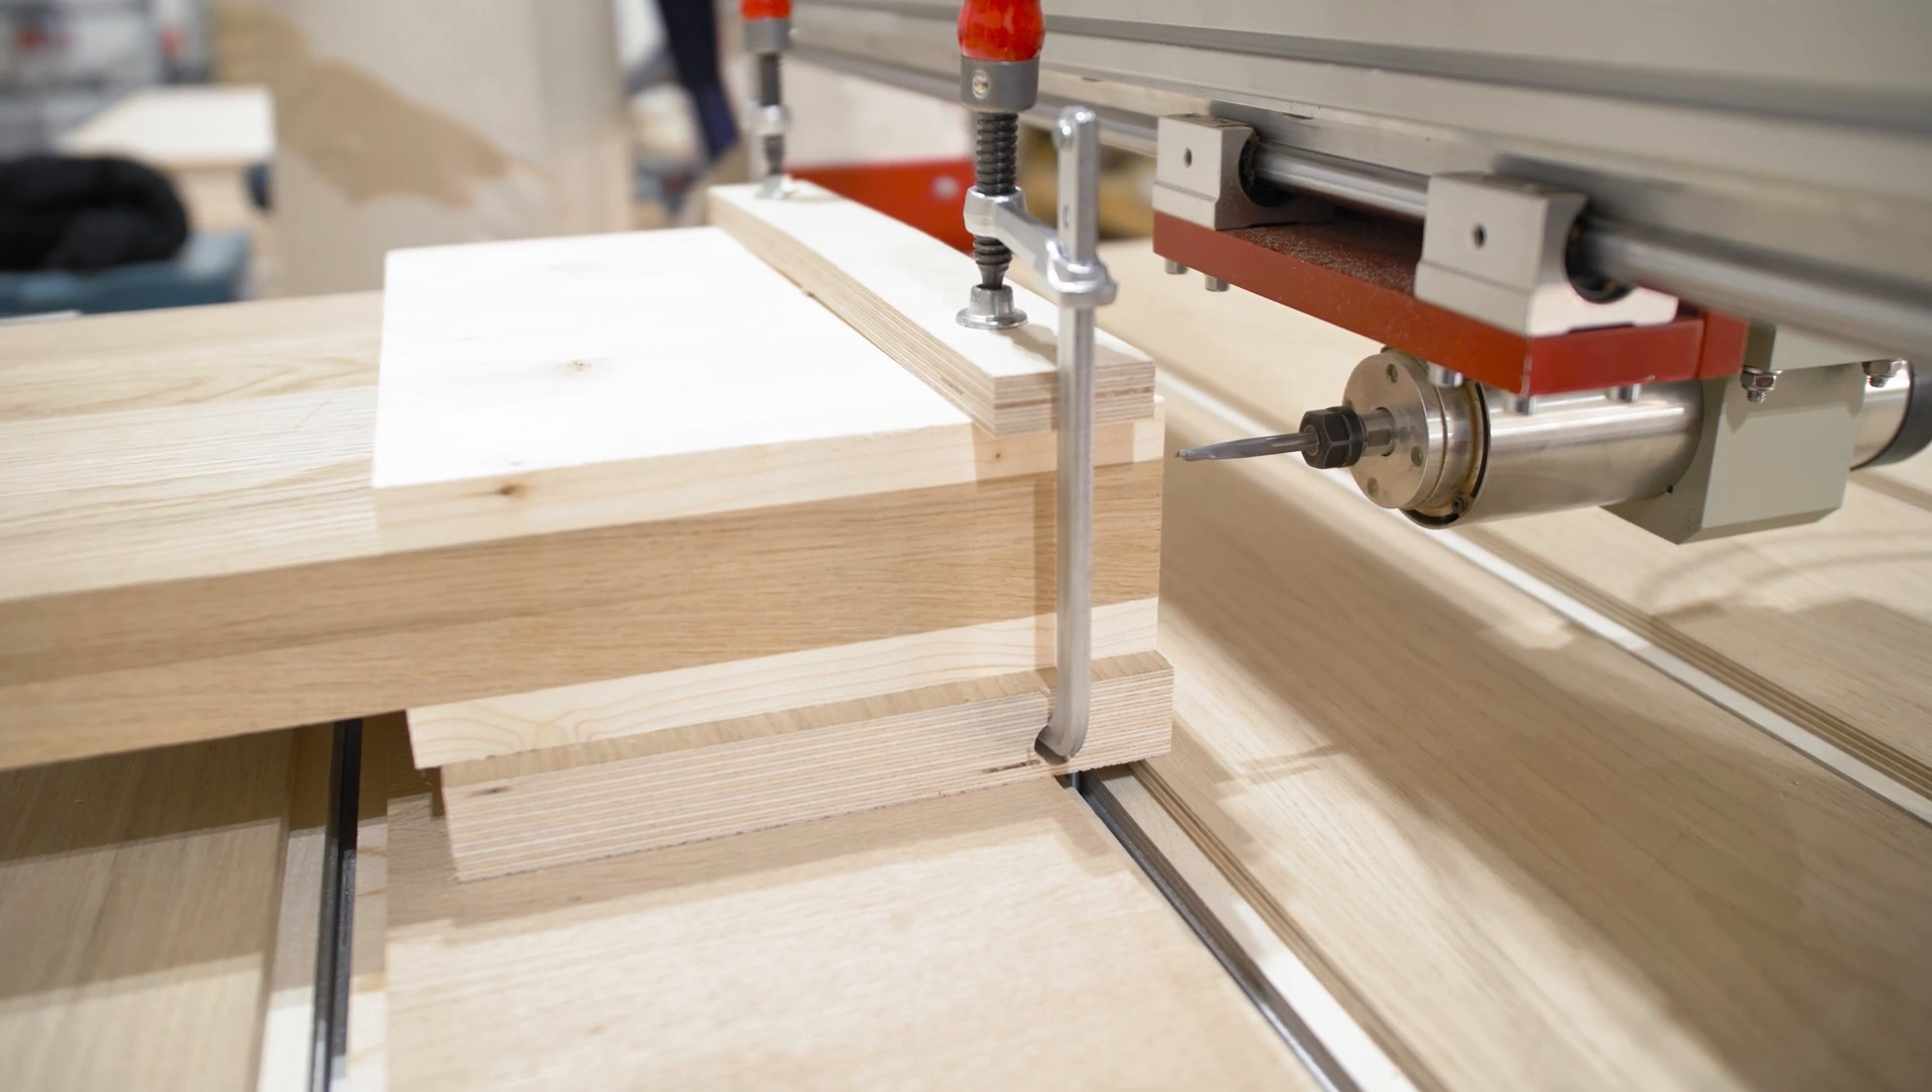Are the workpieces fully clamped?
Yes.